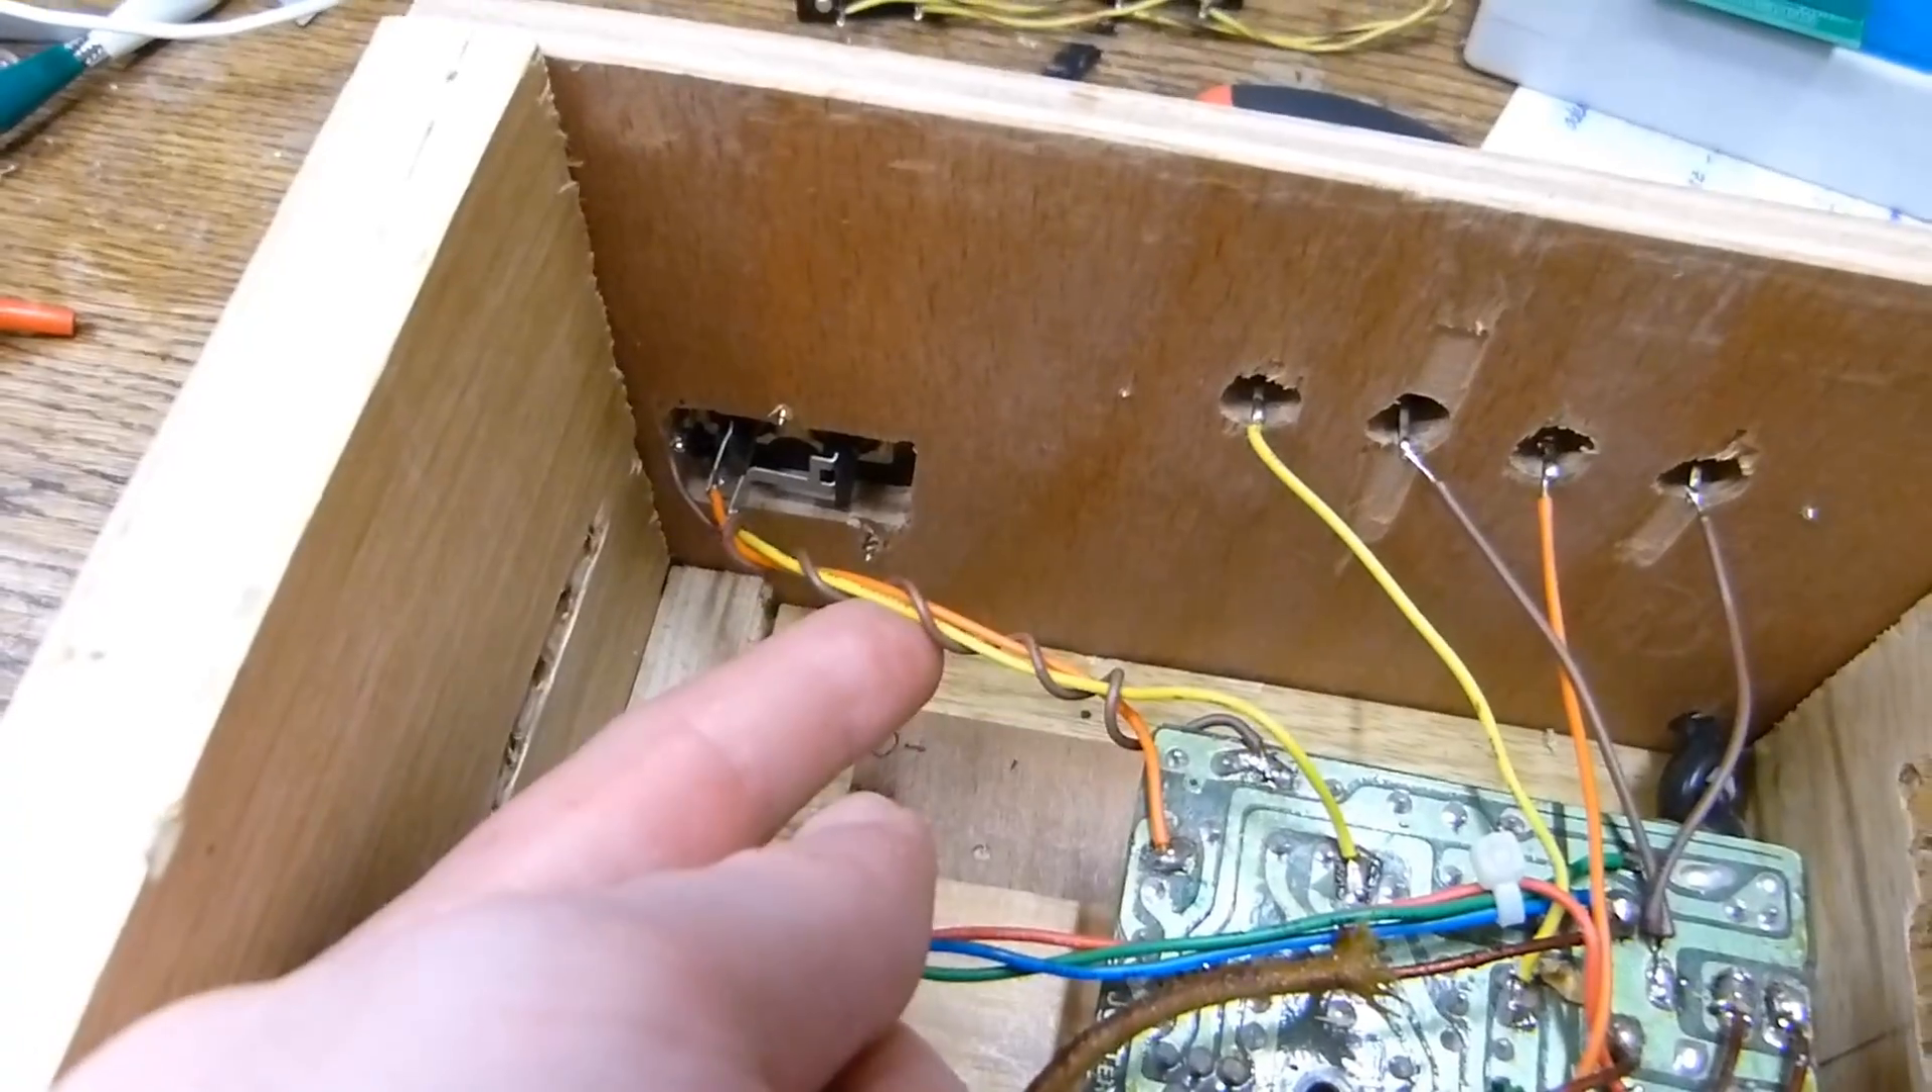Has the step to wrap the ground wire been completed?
Yes.